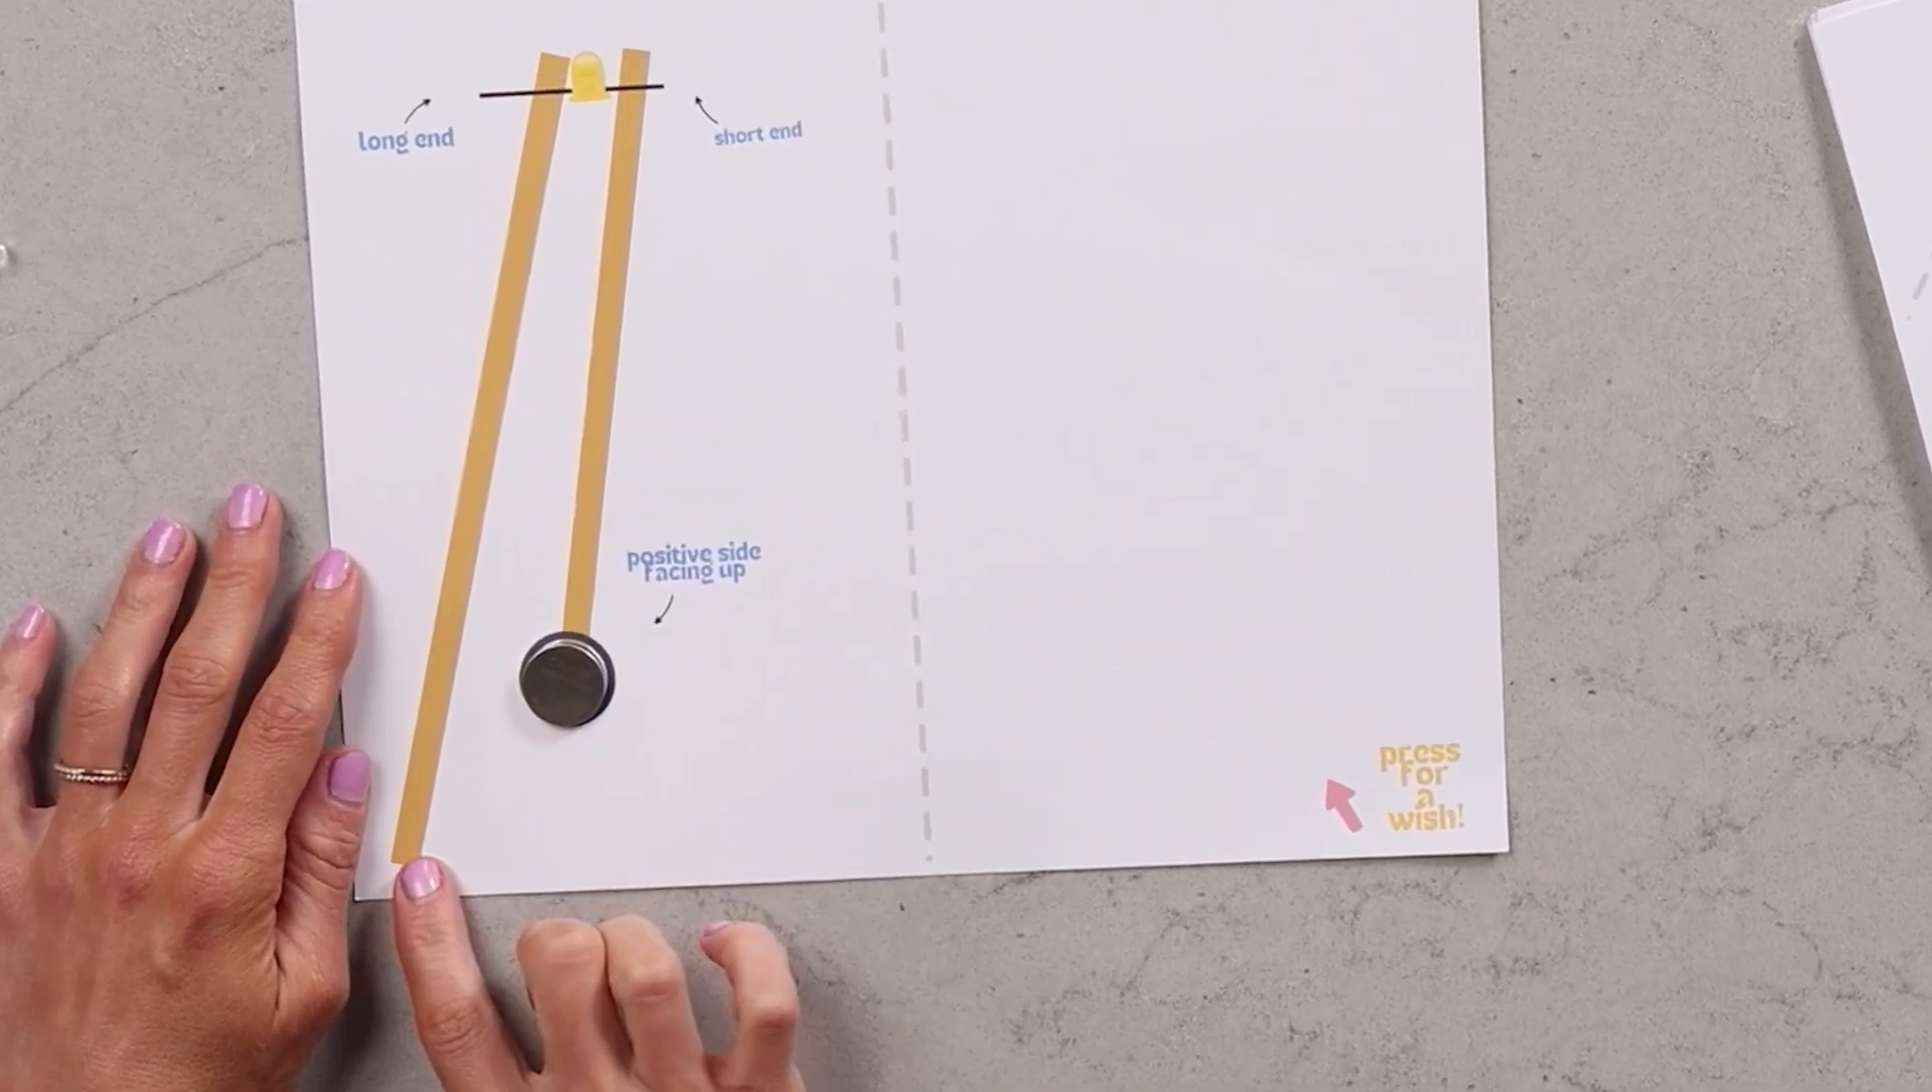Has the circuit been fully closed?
No.